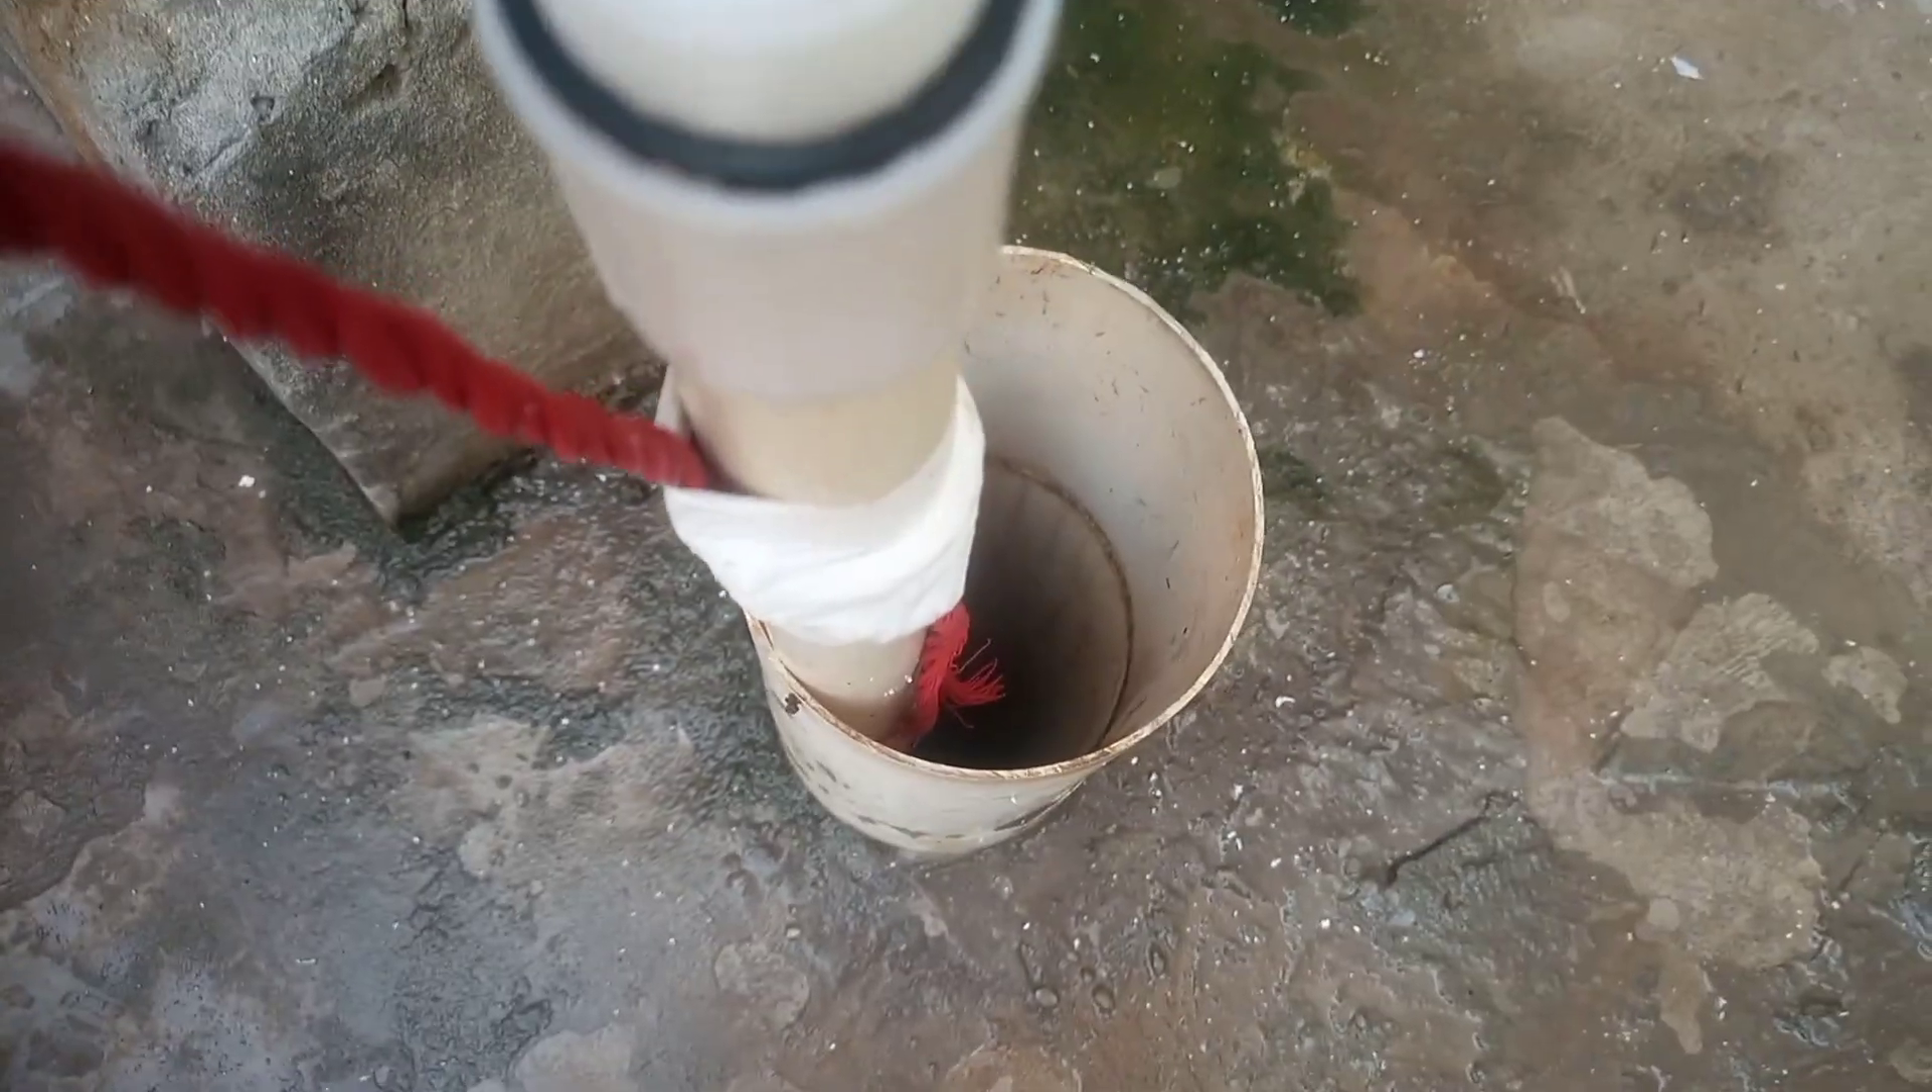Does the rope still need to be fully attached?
No.